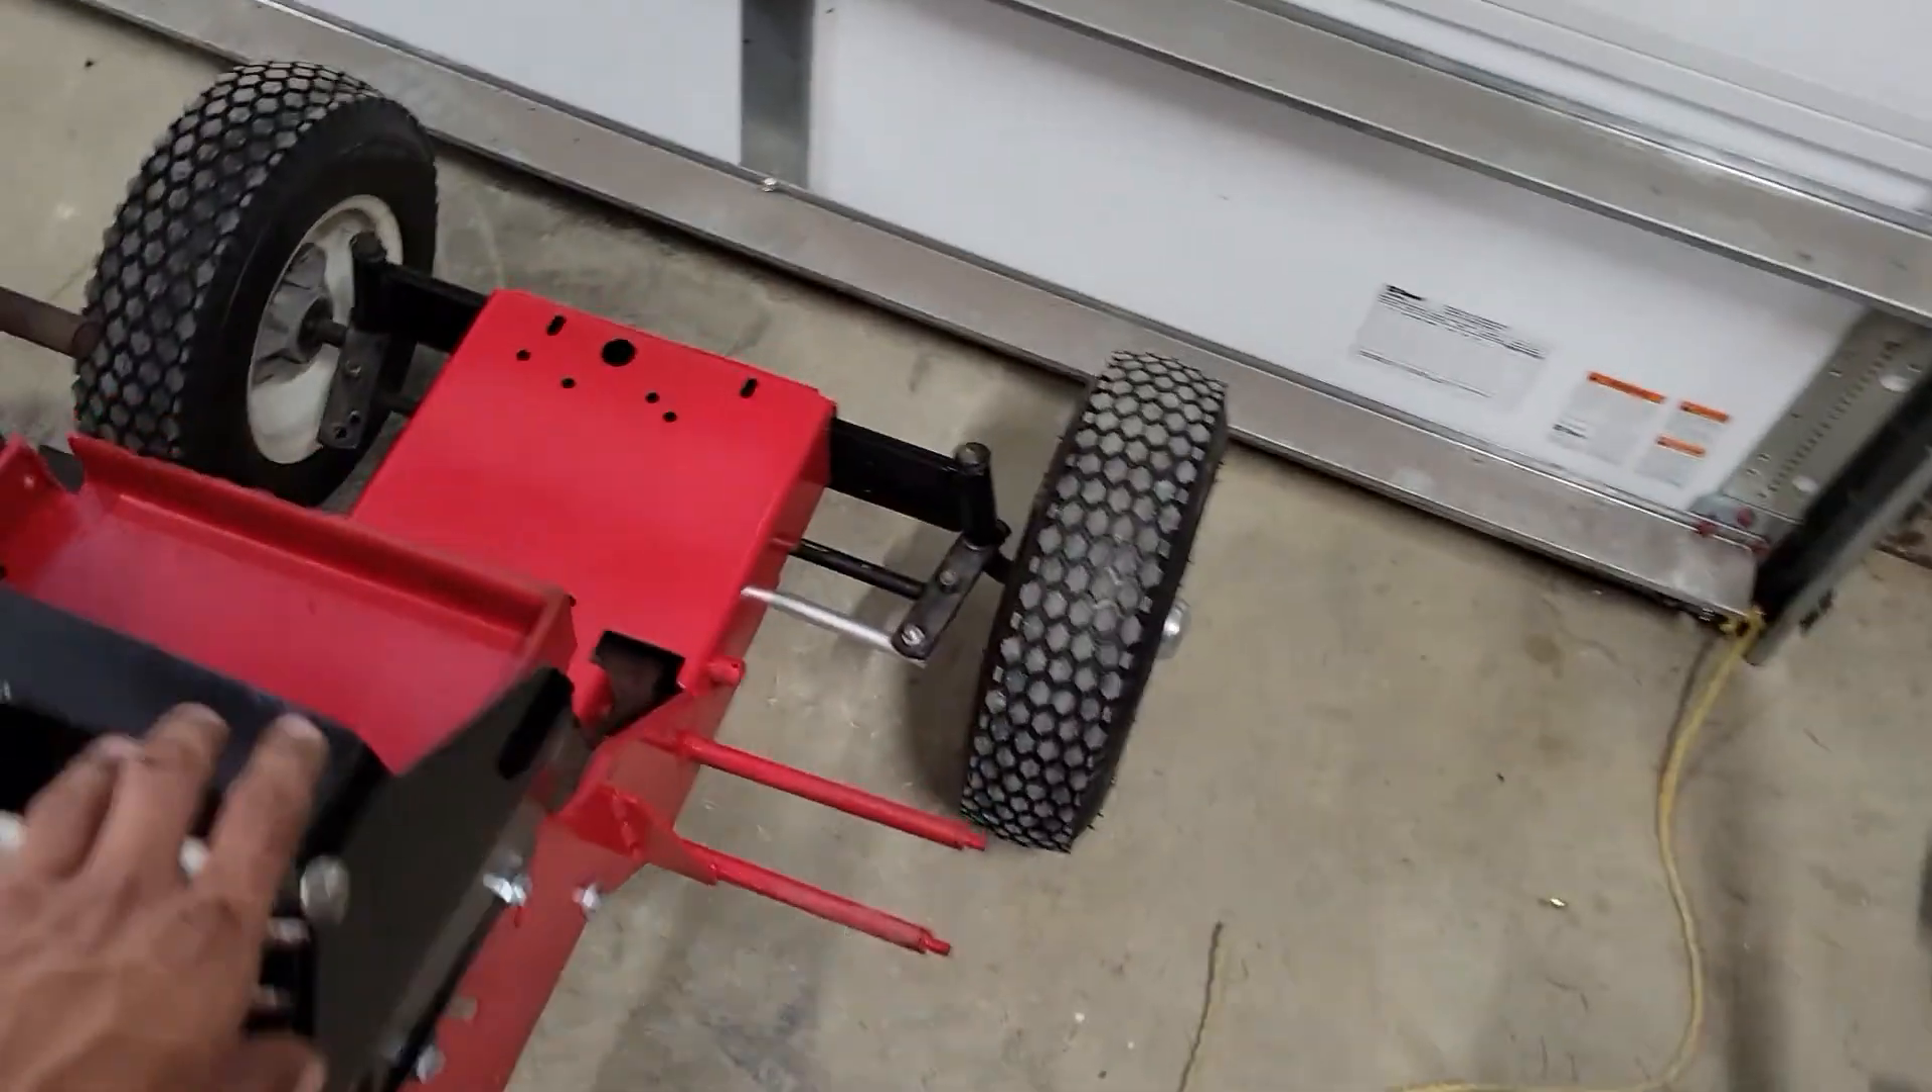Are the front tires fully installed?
Yes.